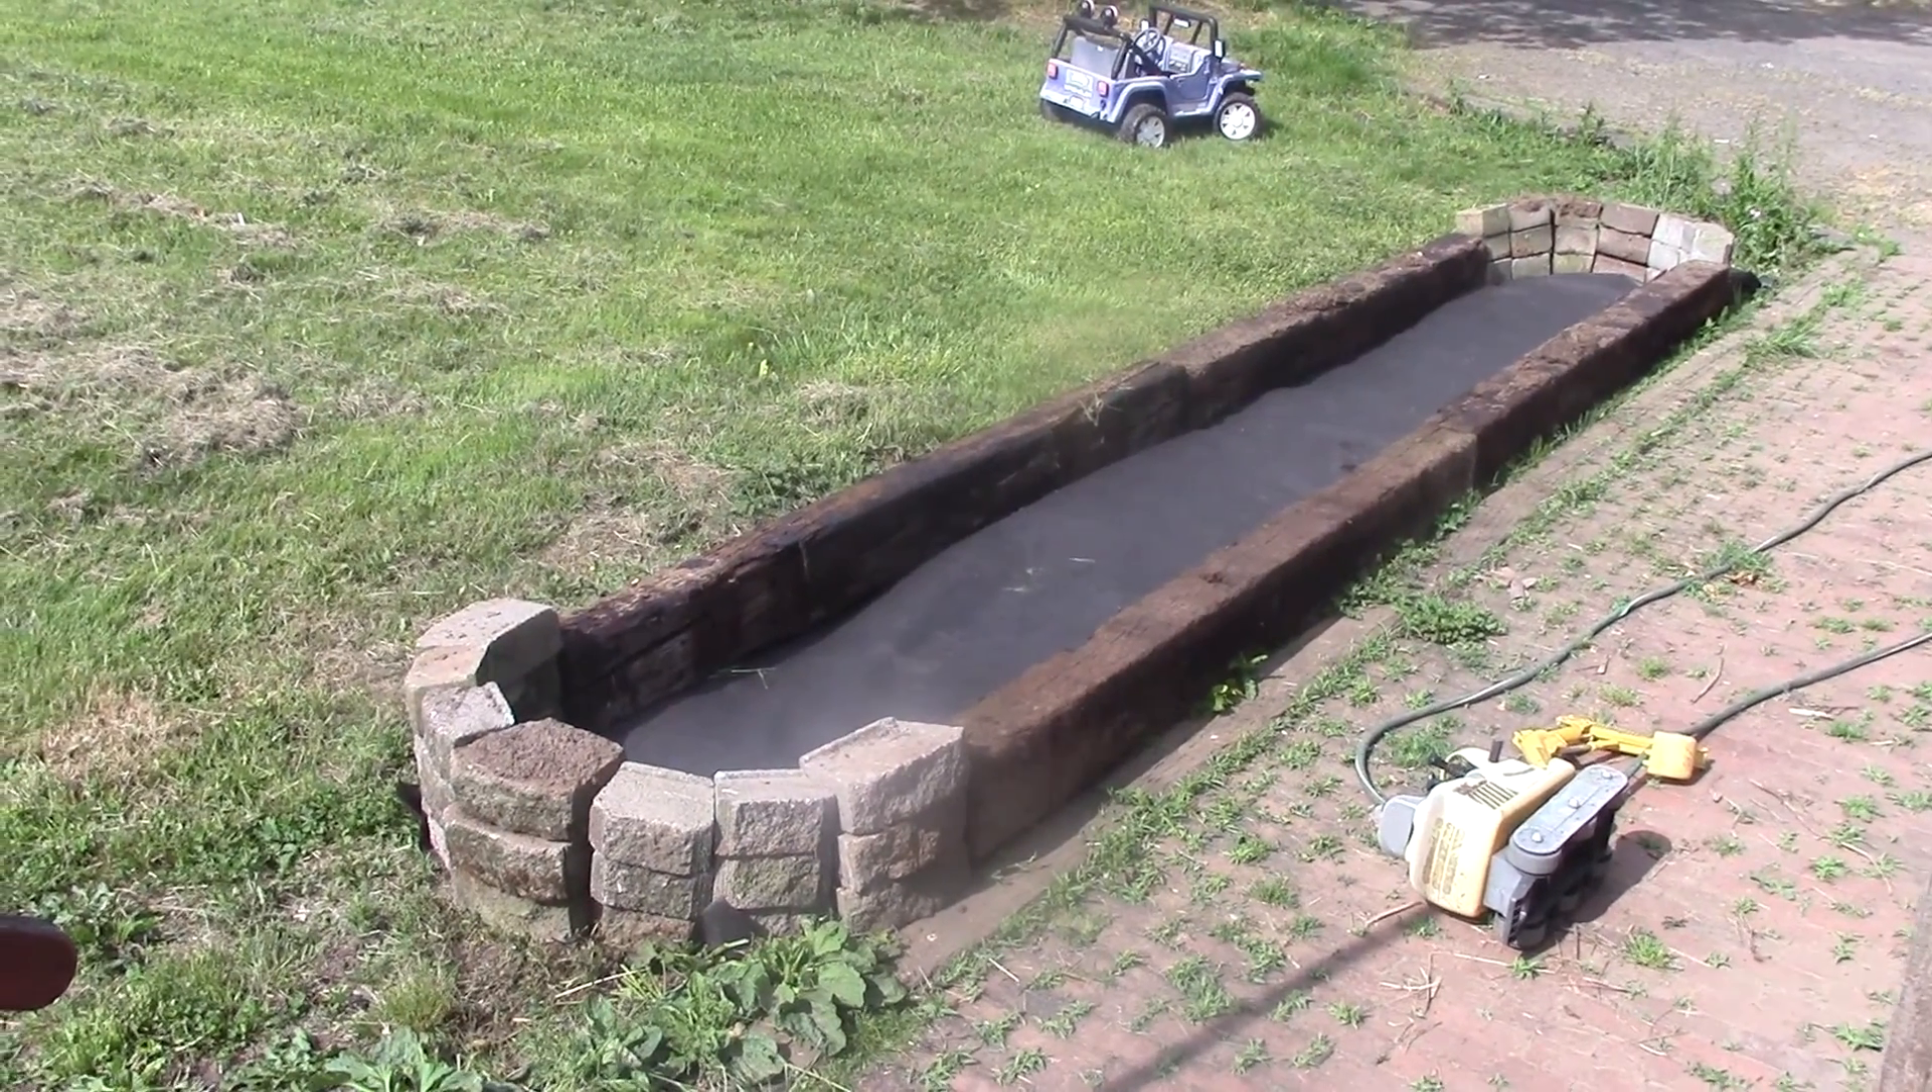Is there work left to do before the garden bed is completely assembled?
No.